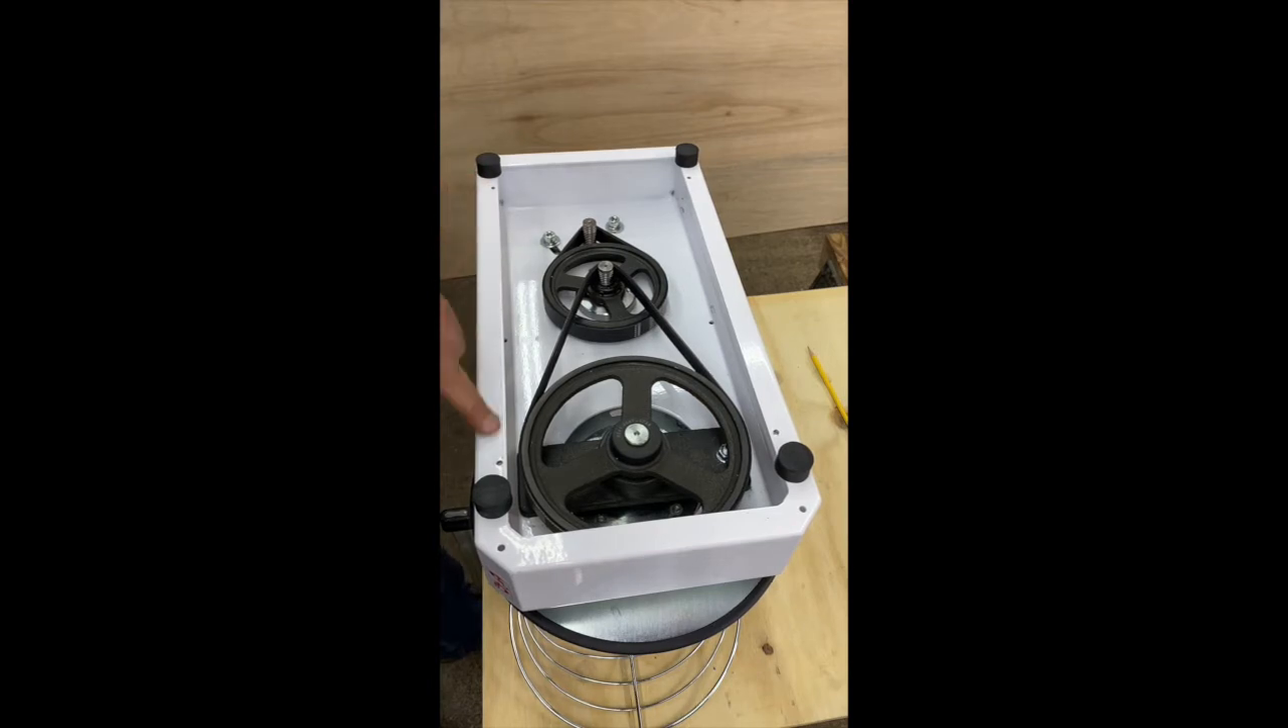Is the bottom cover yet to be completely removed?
No.